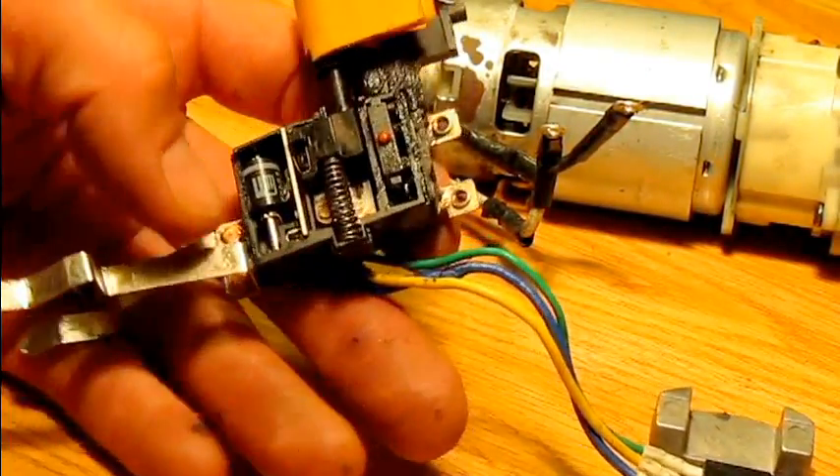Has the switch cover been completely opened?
Yes.